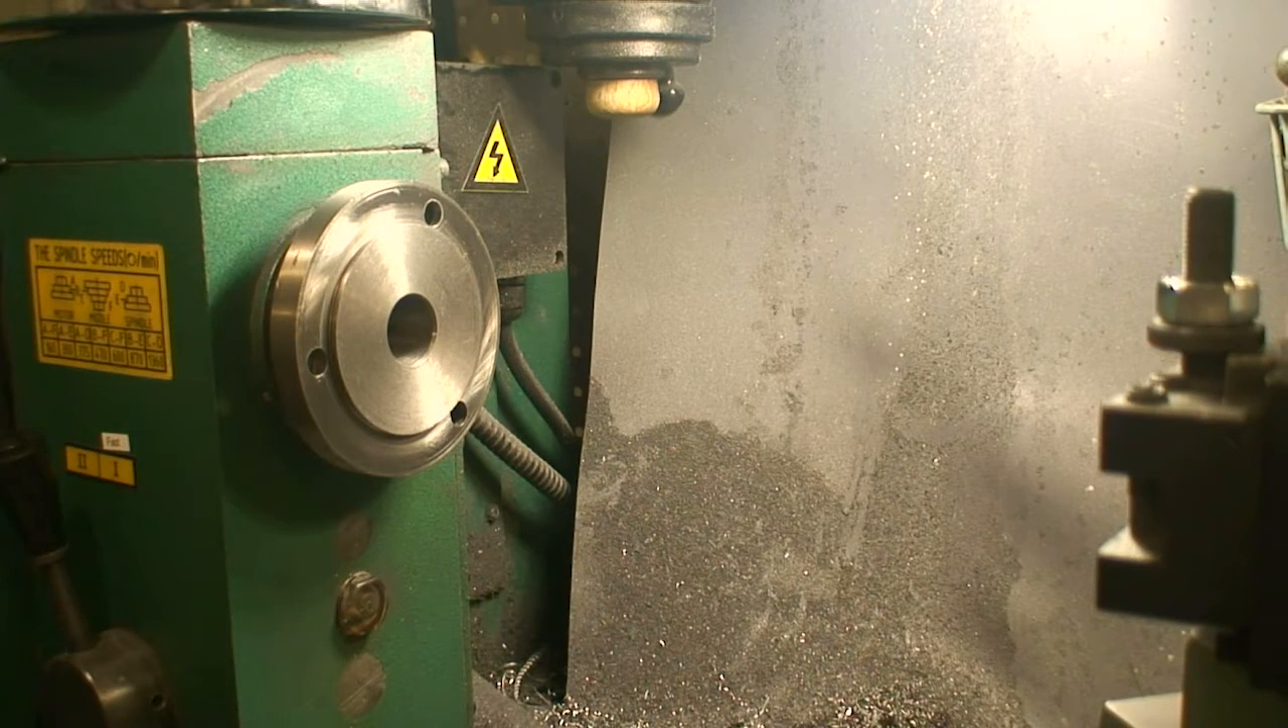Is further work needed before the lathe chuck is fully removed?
No.